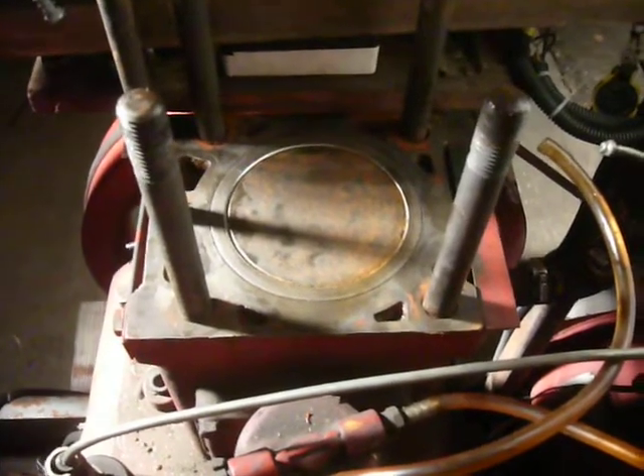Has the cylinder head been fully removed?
Yes.